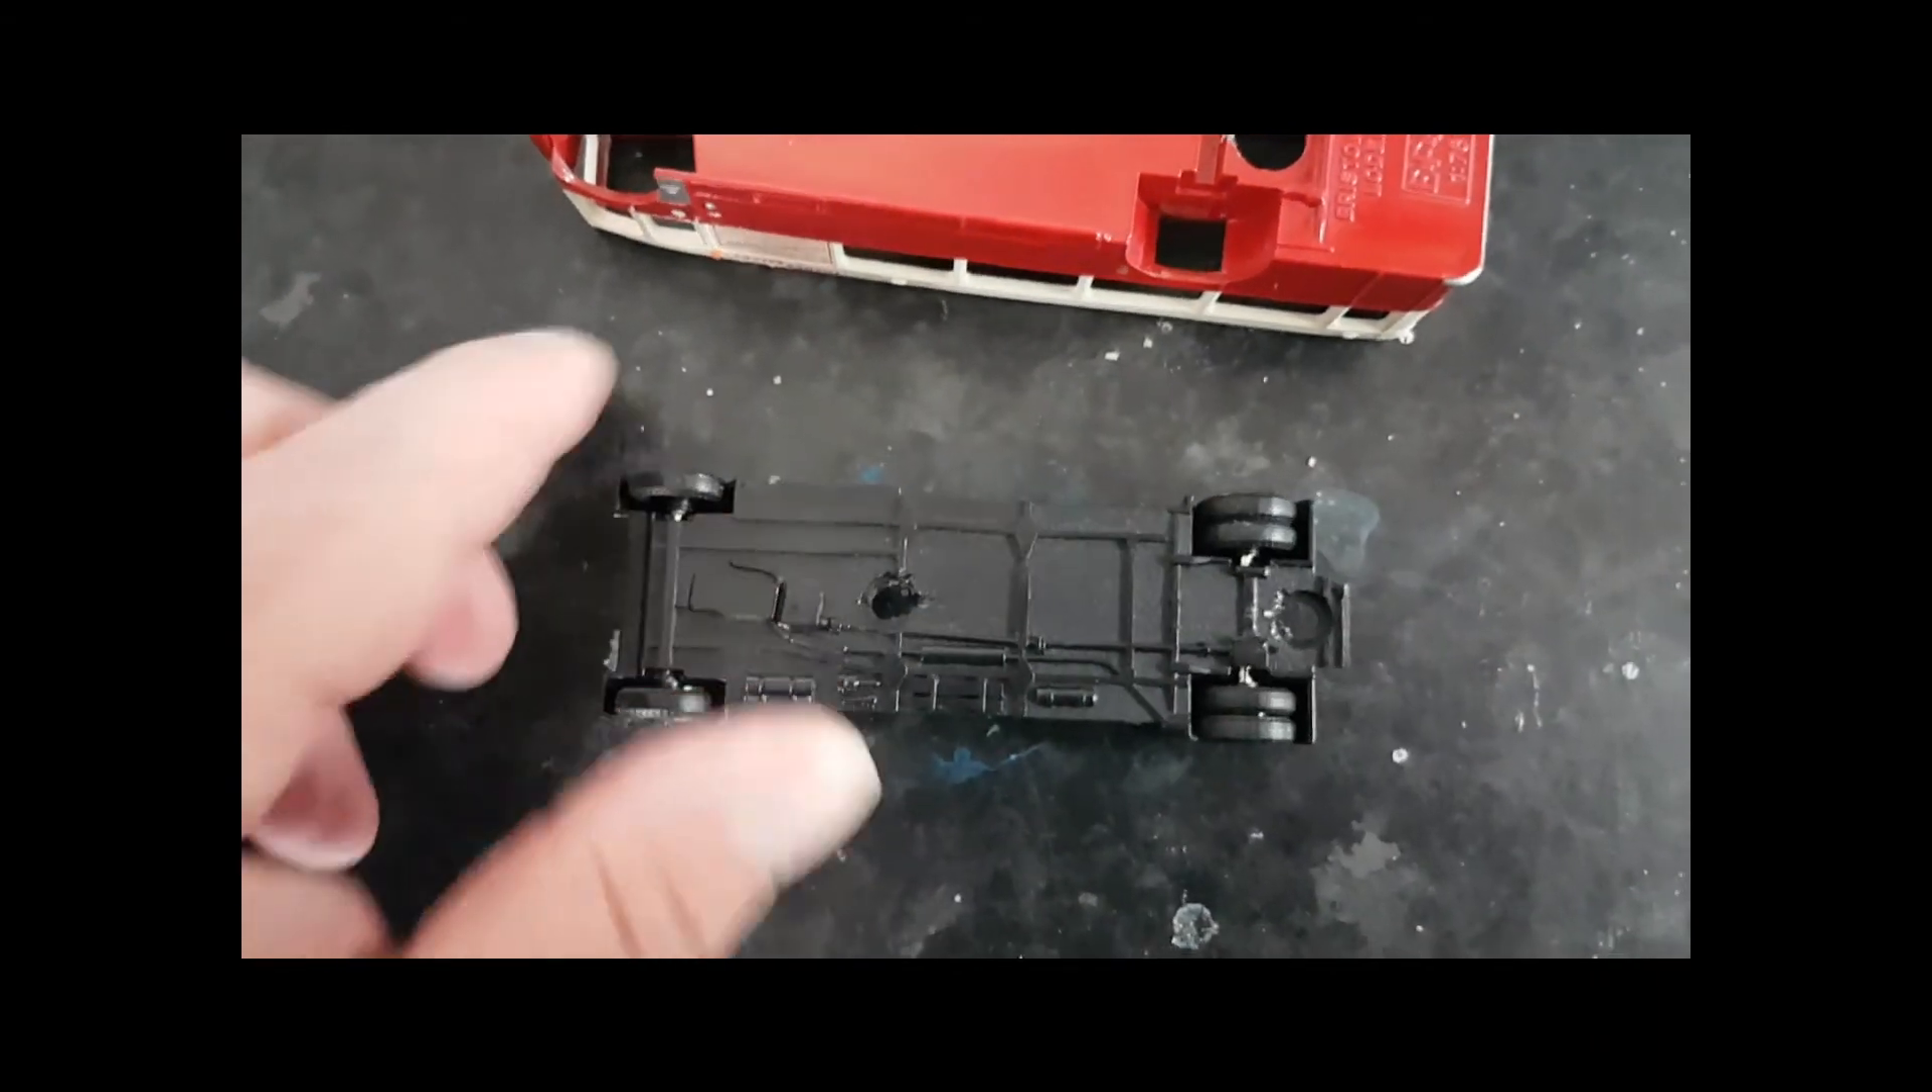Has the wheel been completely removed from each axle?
No.